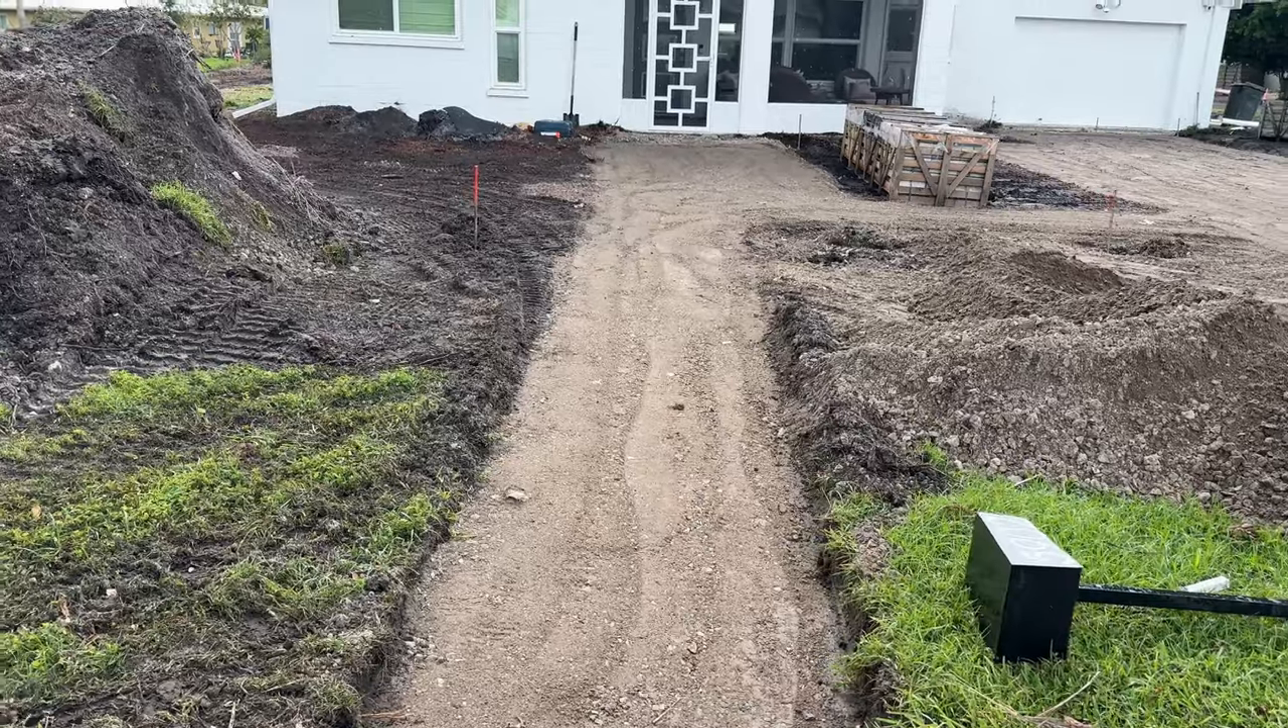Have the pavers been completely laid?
No.